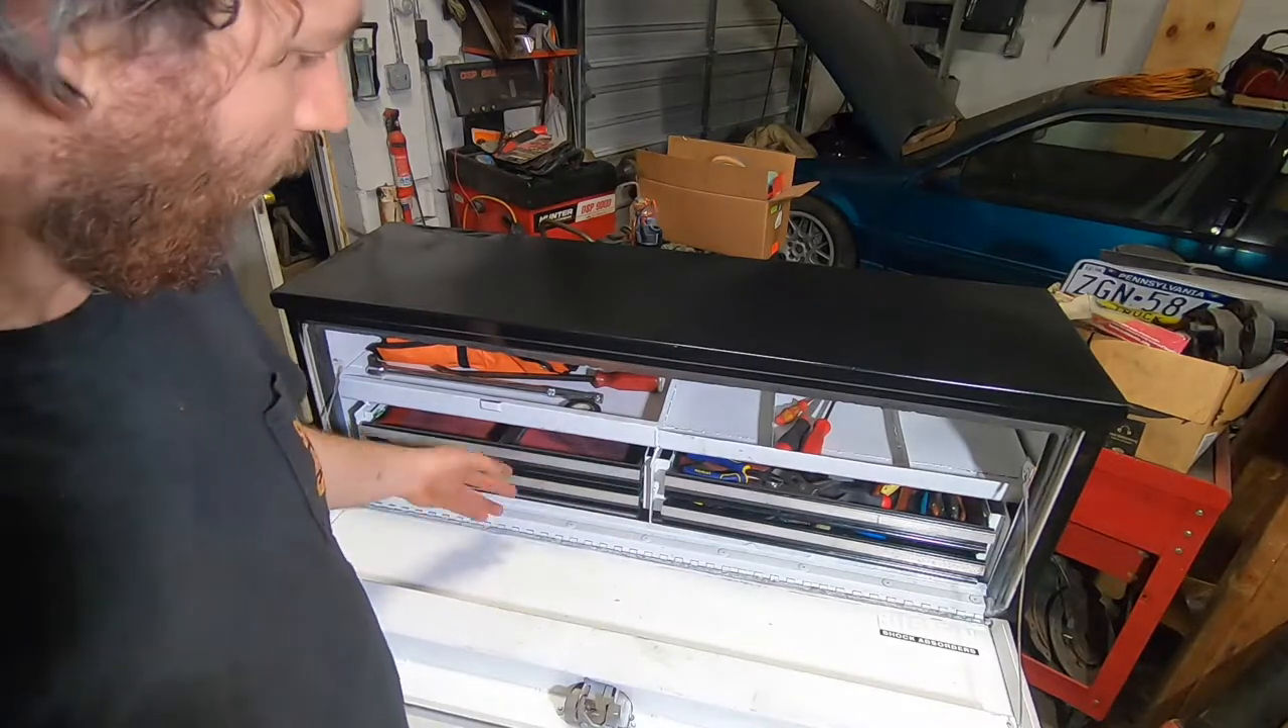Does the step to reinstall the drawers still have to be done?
No.